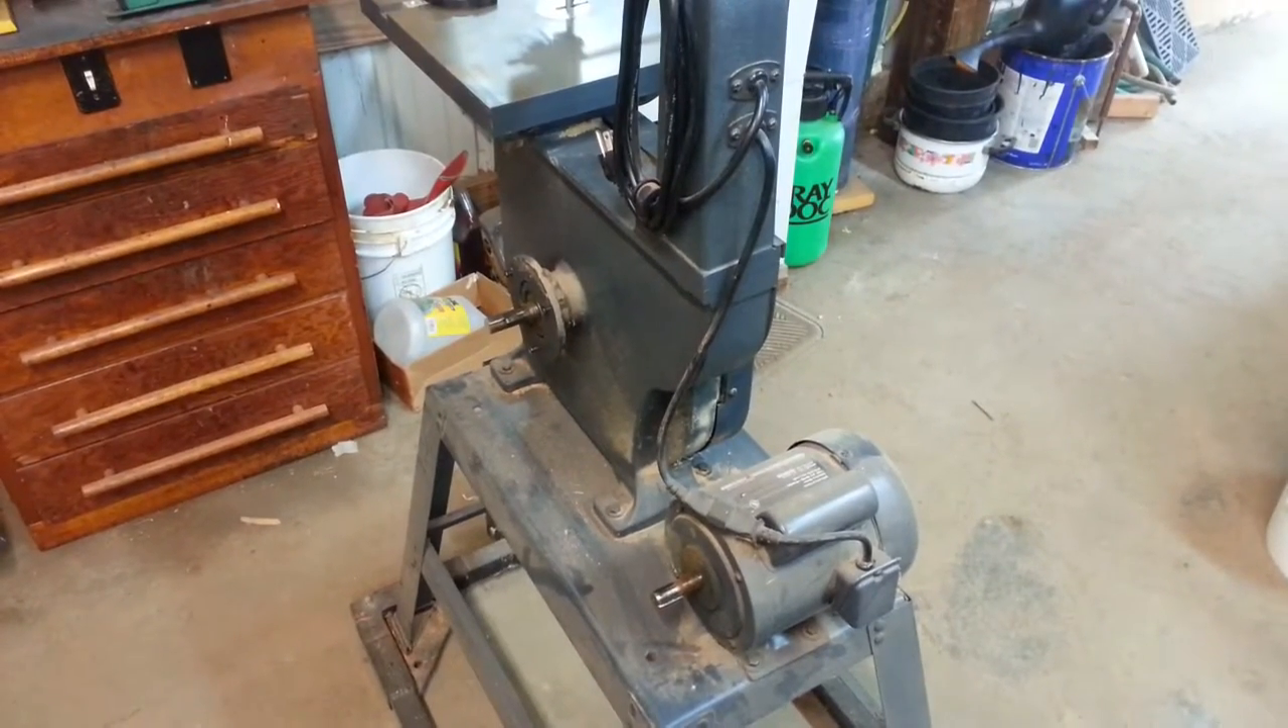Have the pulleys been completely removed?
Yes.